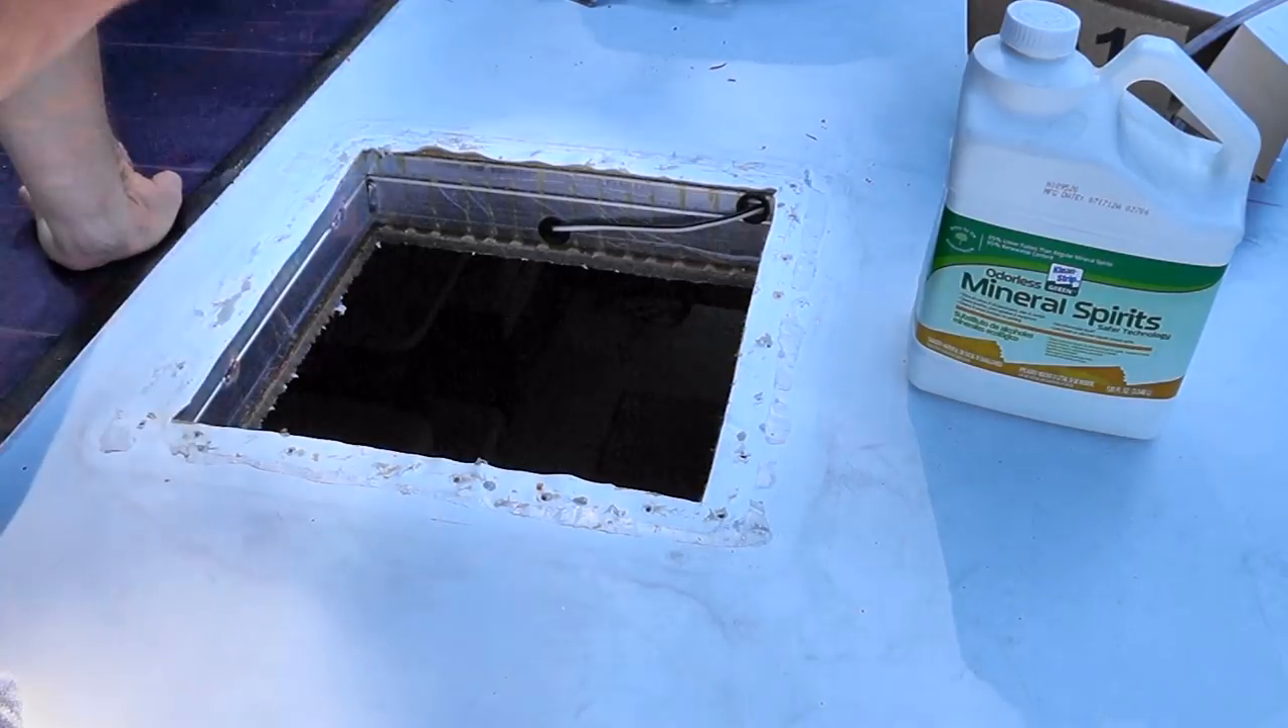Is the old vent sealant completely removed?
No.